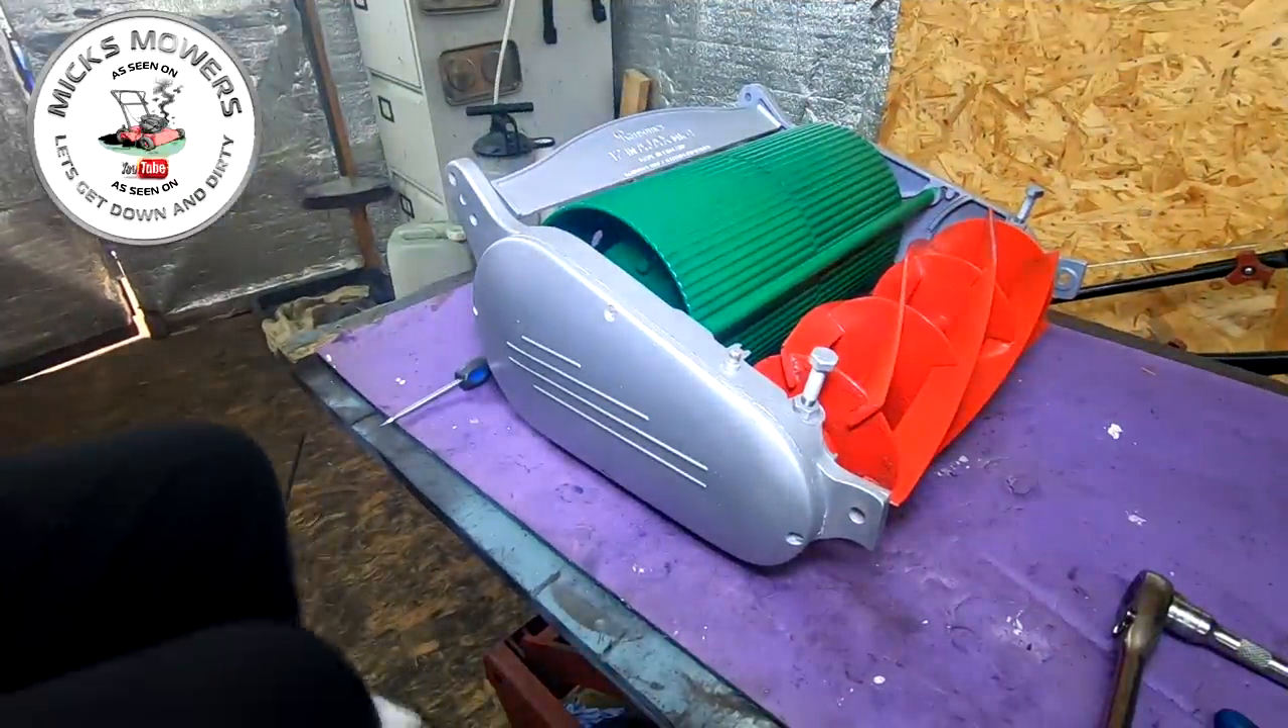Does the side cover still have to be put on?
No.